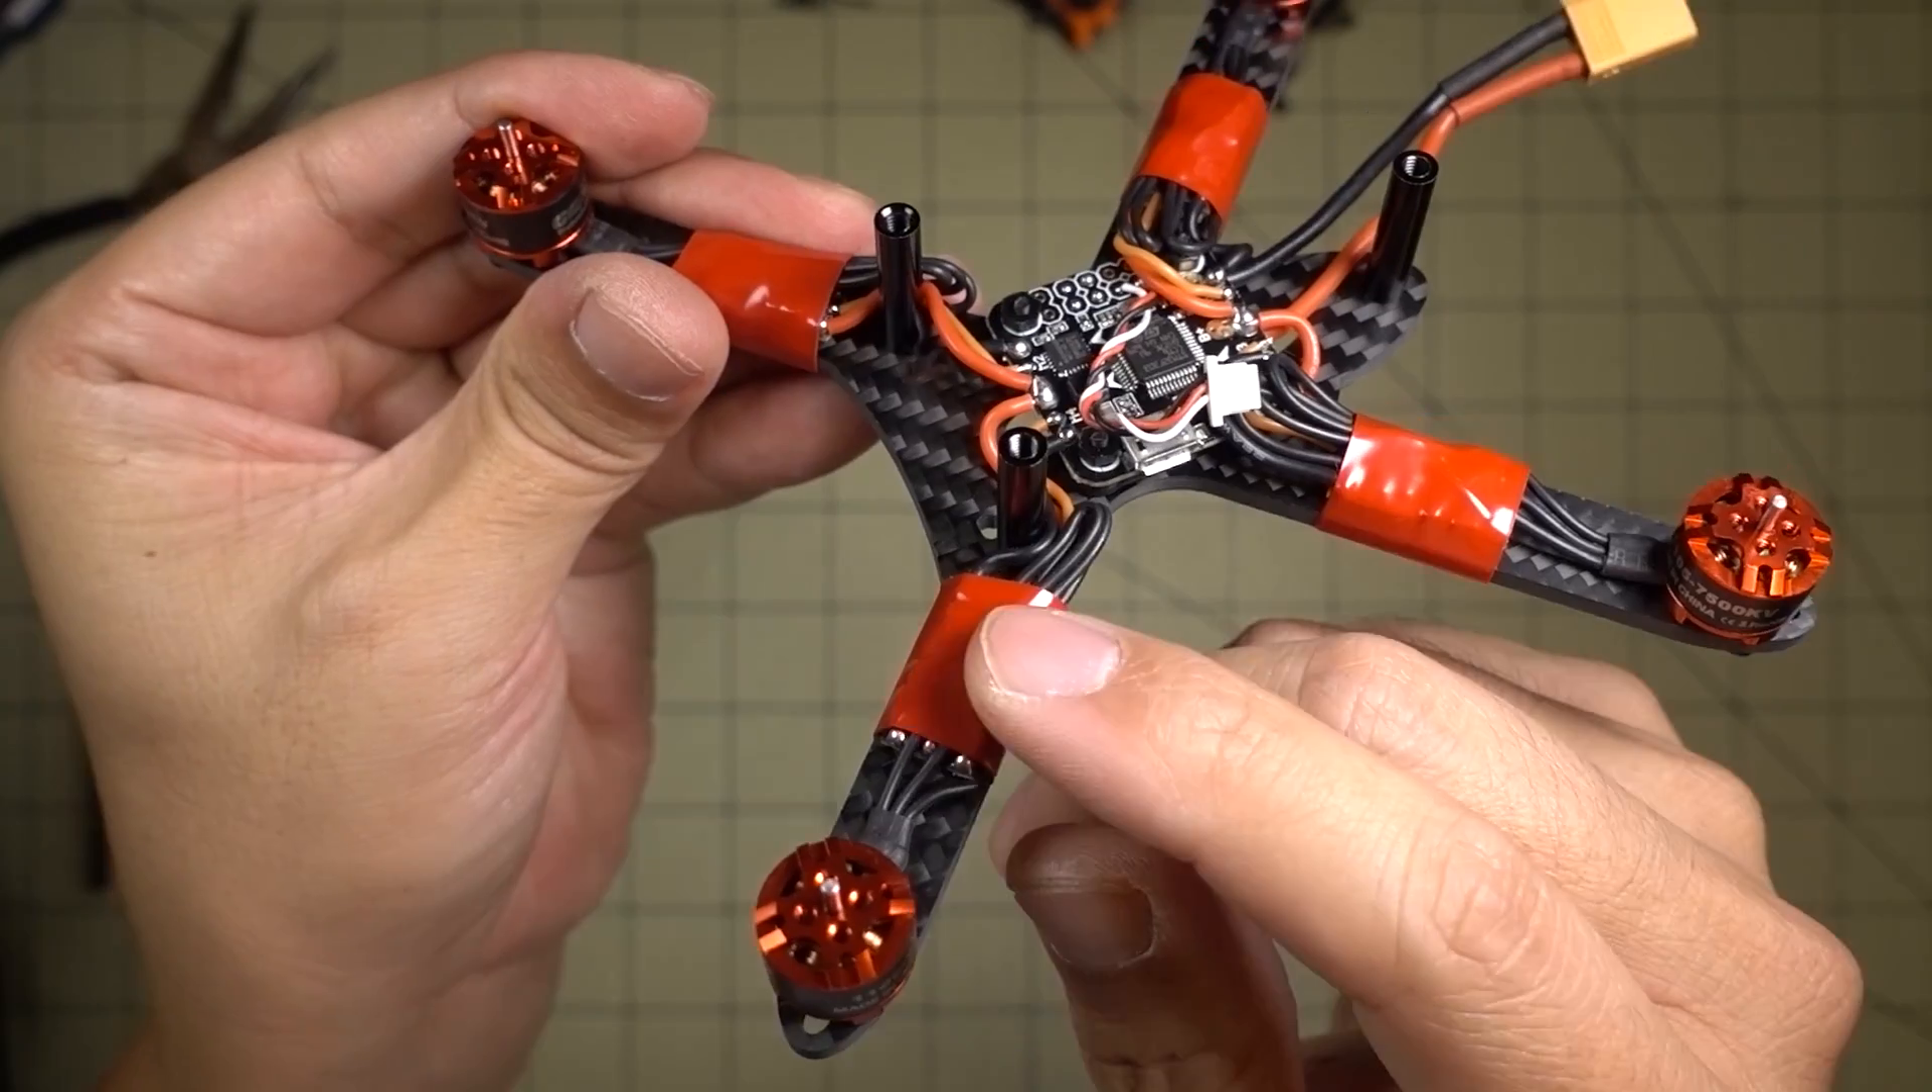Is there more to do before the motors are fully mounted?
No.